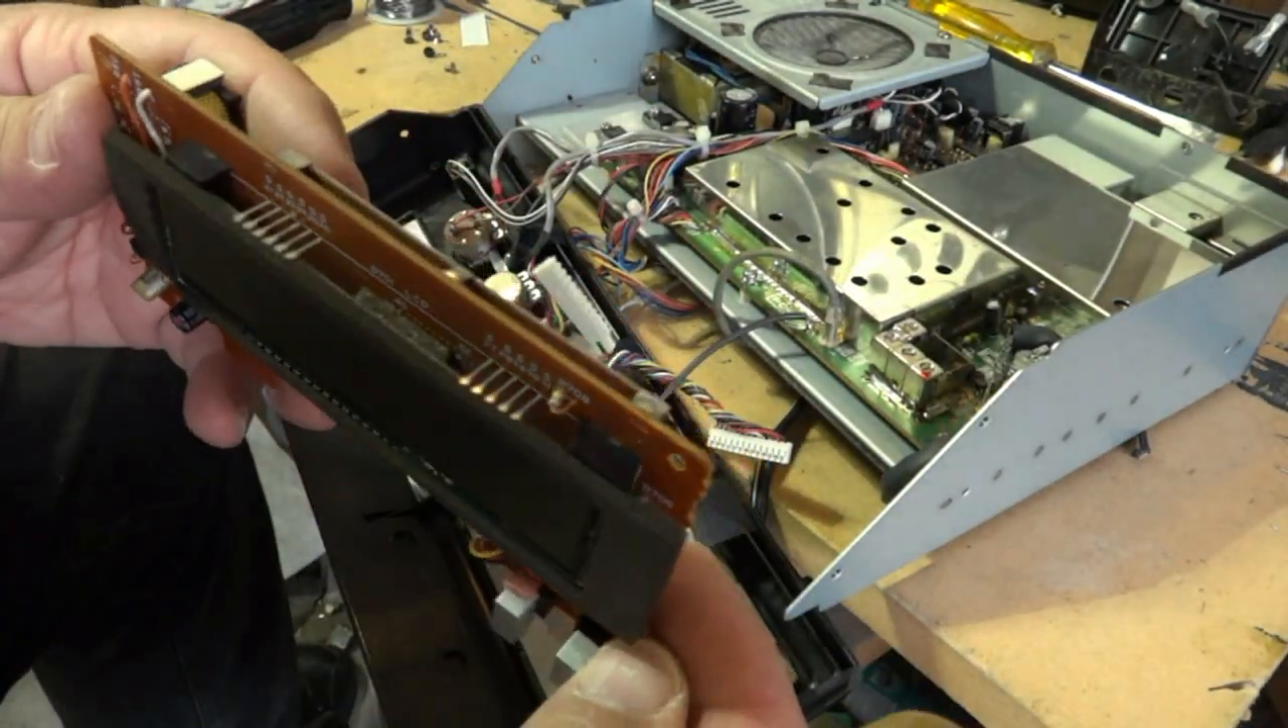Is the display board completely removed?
Yes.